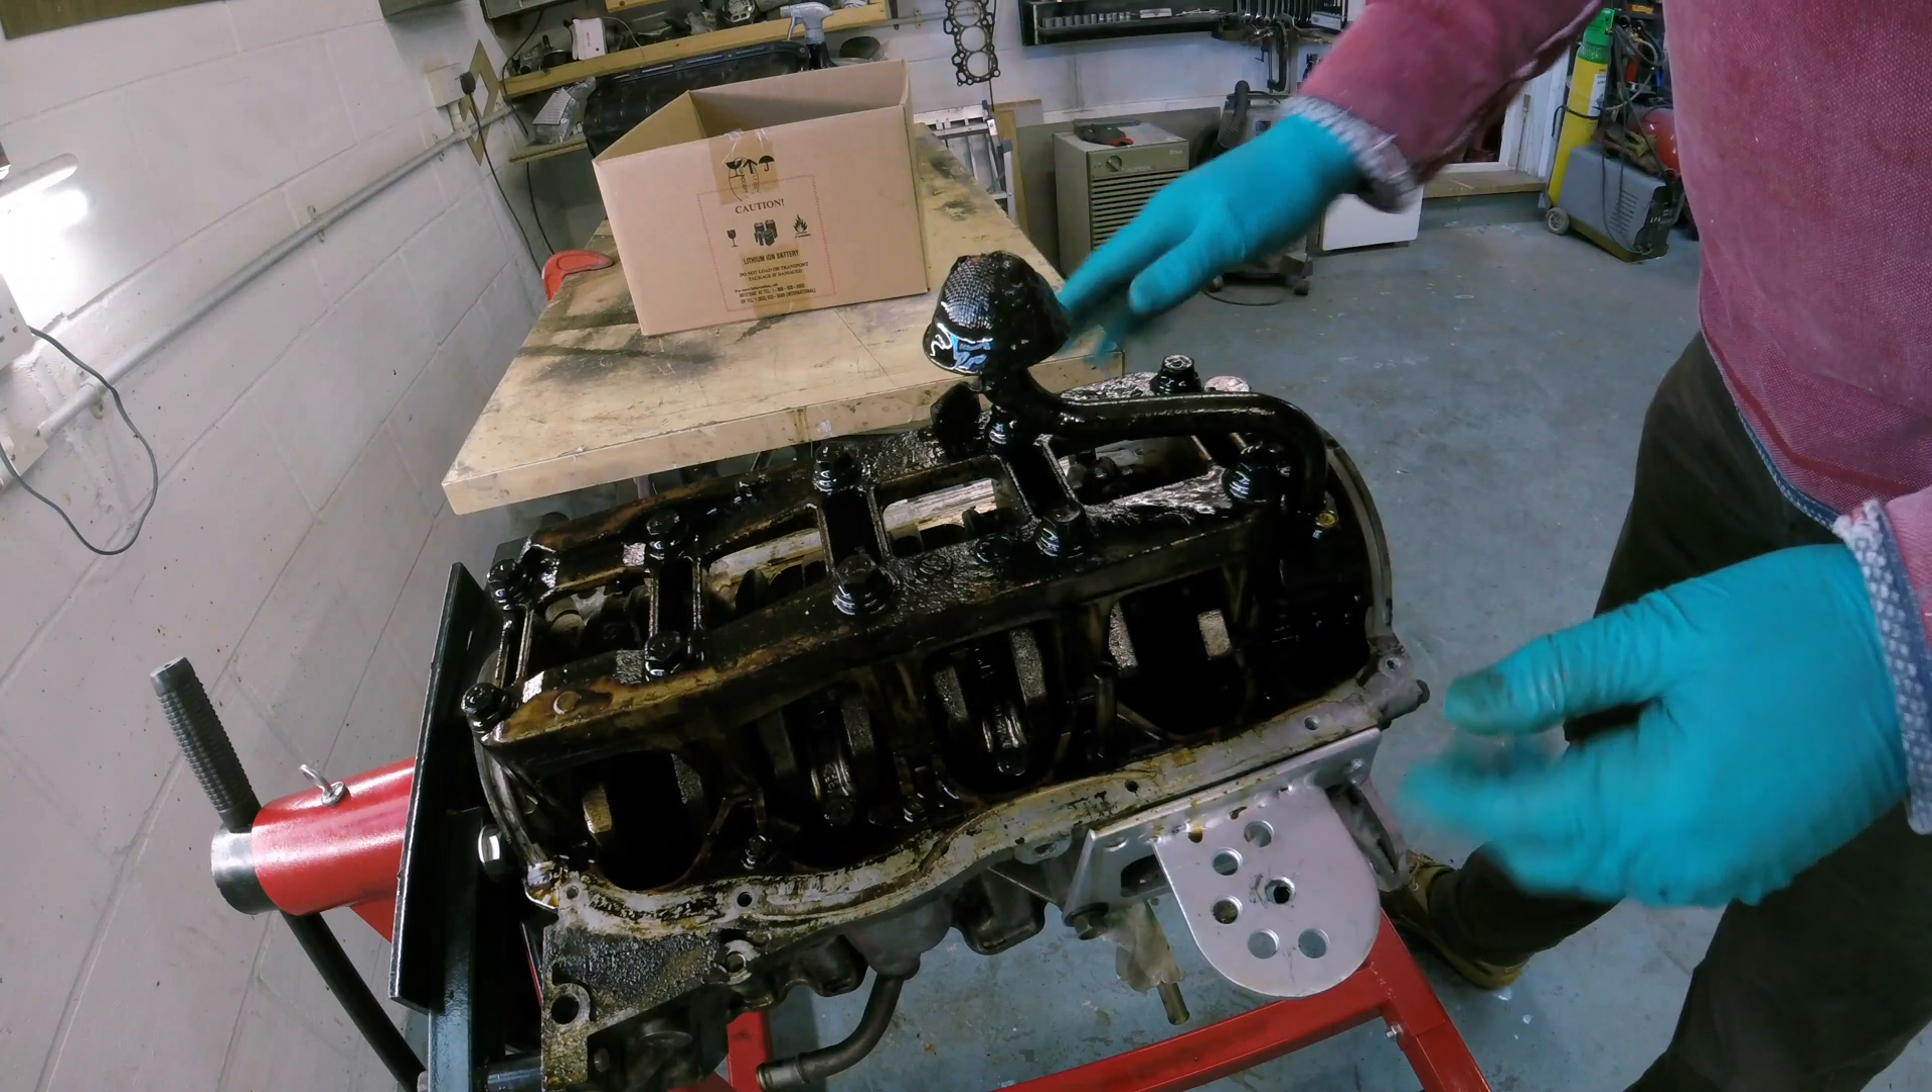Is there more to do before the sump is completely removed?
No.